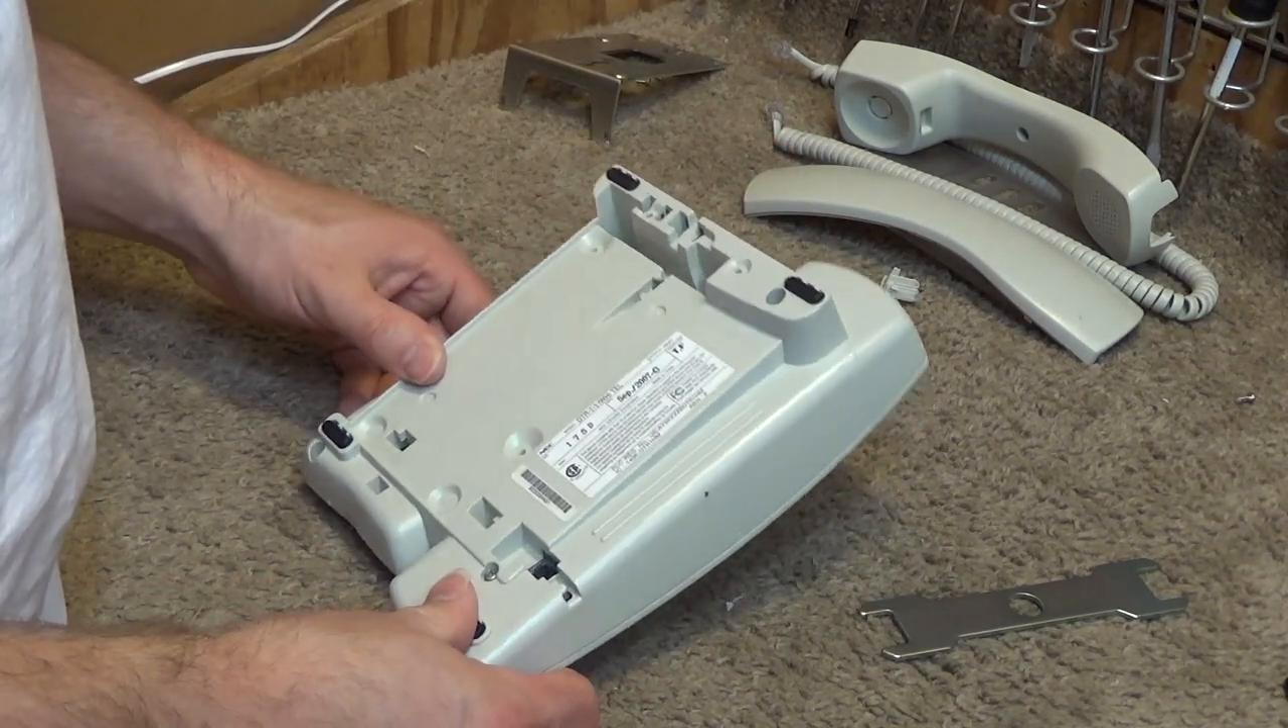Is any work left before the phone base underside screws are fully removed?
Yes.